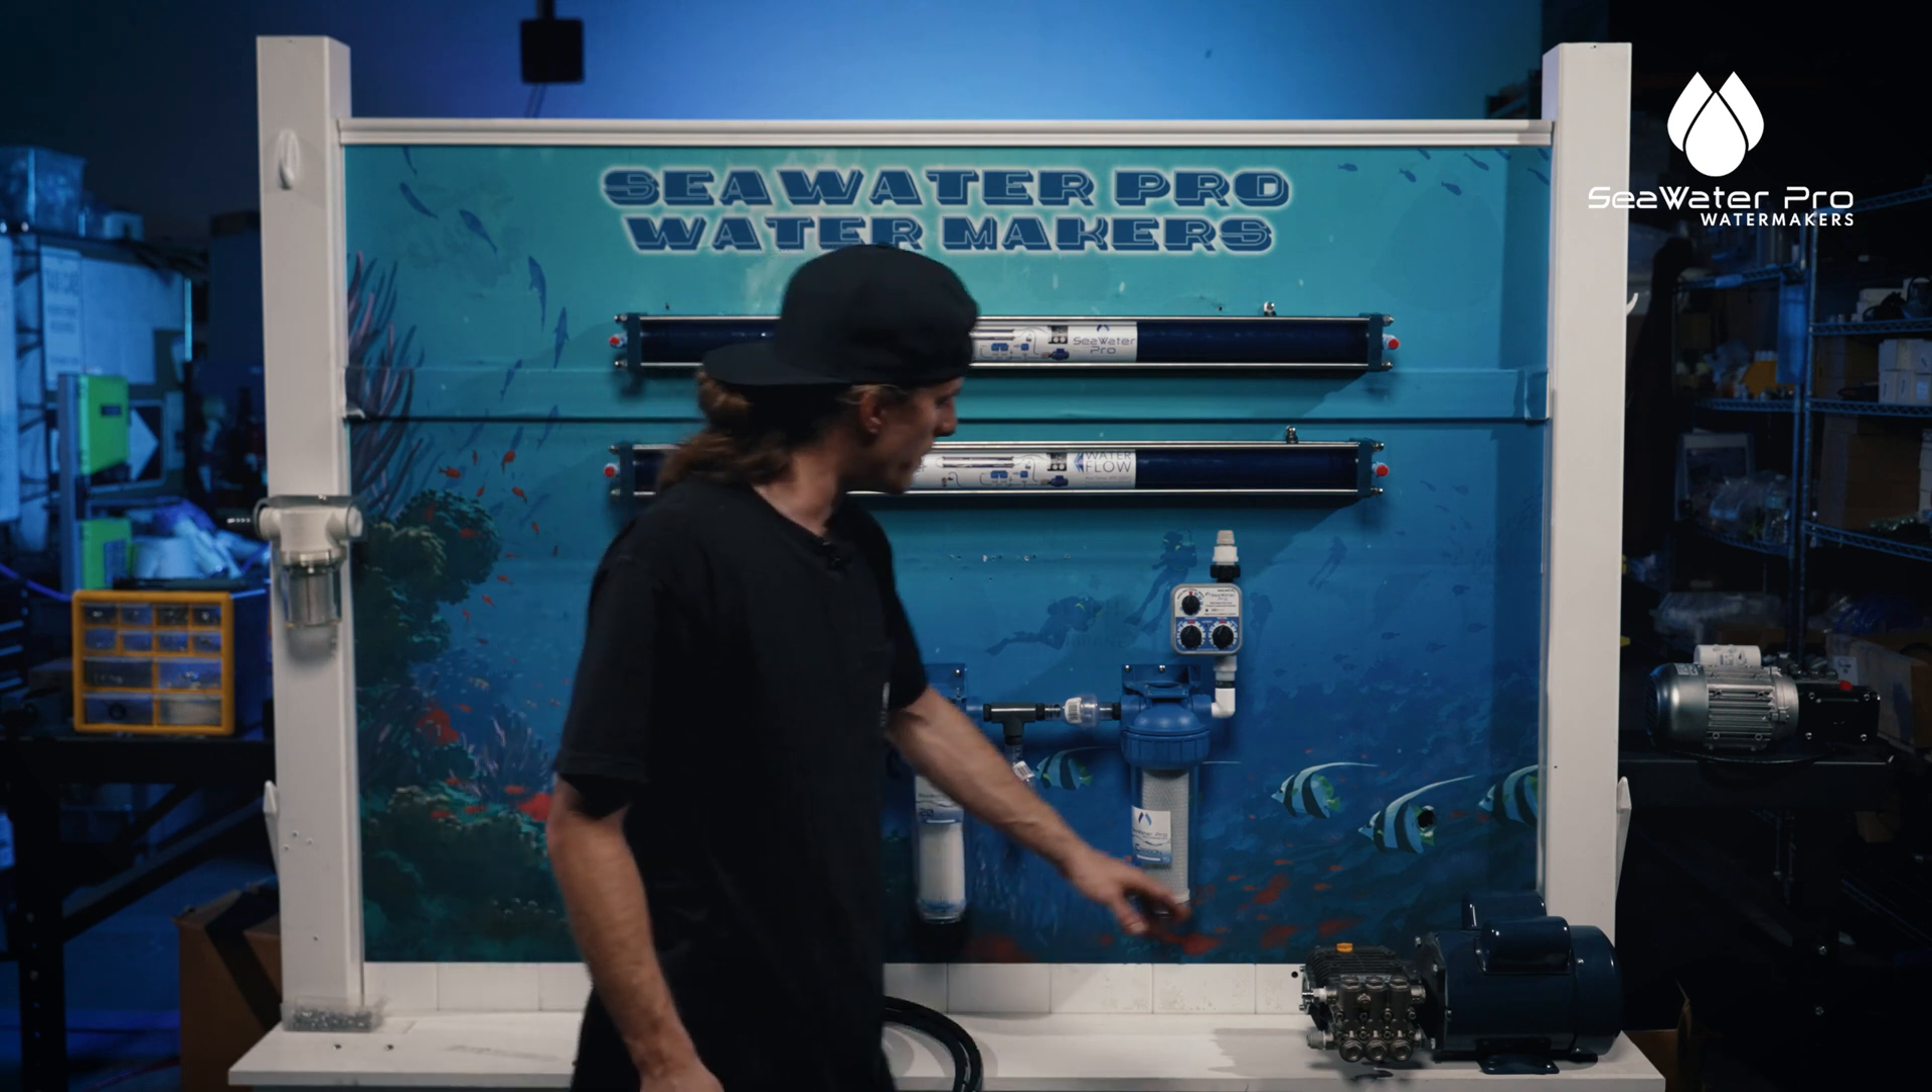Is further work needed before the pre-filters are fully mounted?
No.